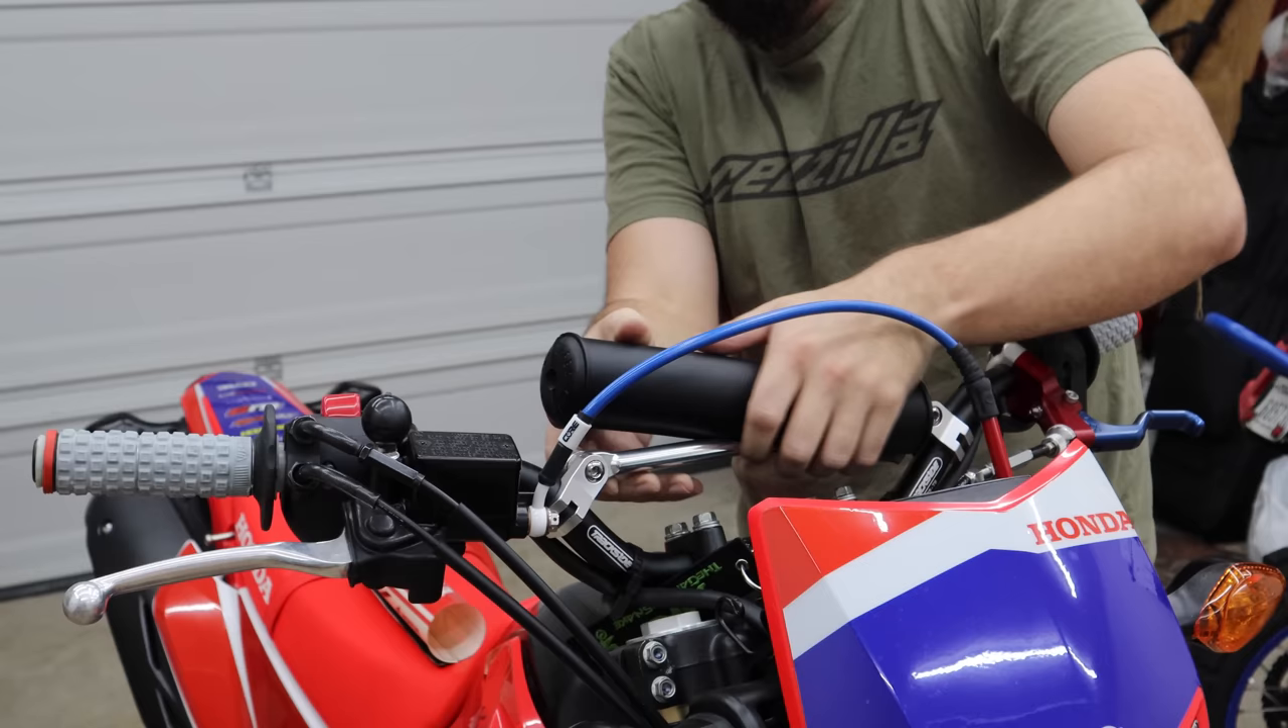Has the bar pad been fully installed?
No.